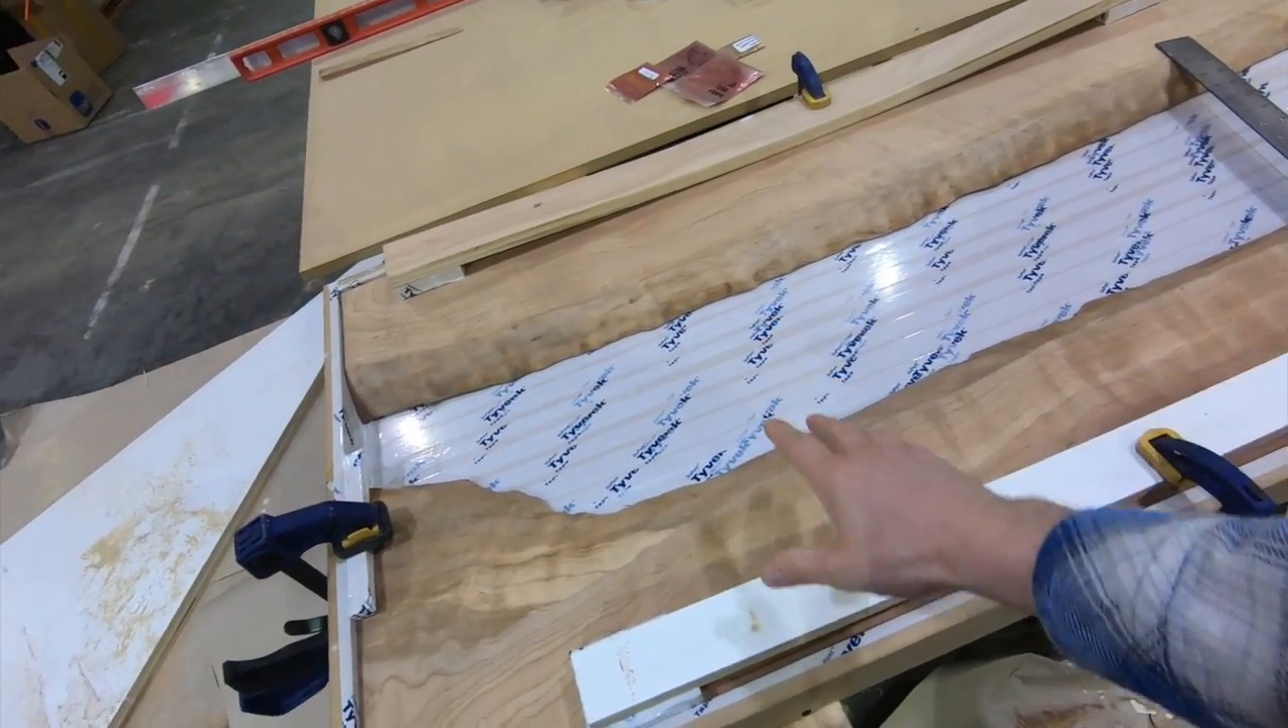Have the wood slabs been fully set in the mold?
Yes.